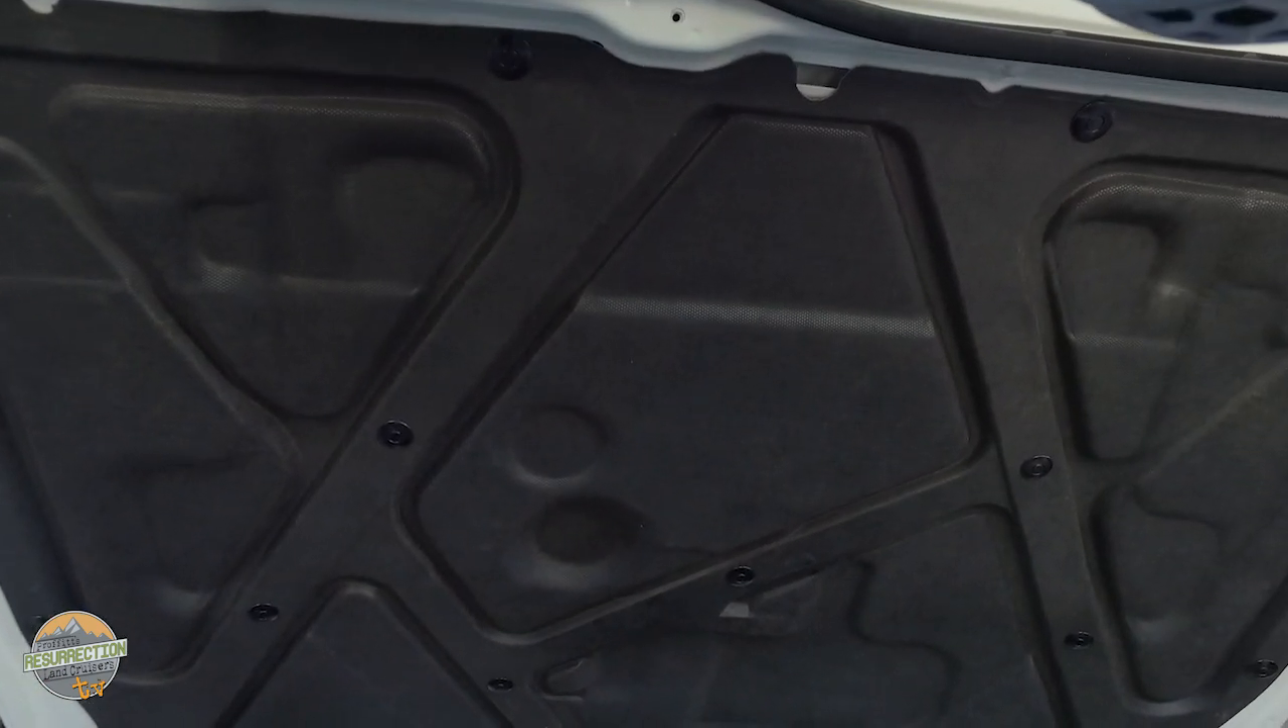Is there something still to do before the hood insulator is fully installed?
No.